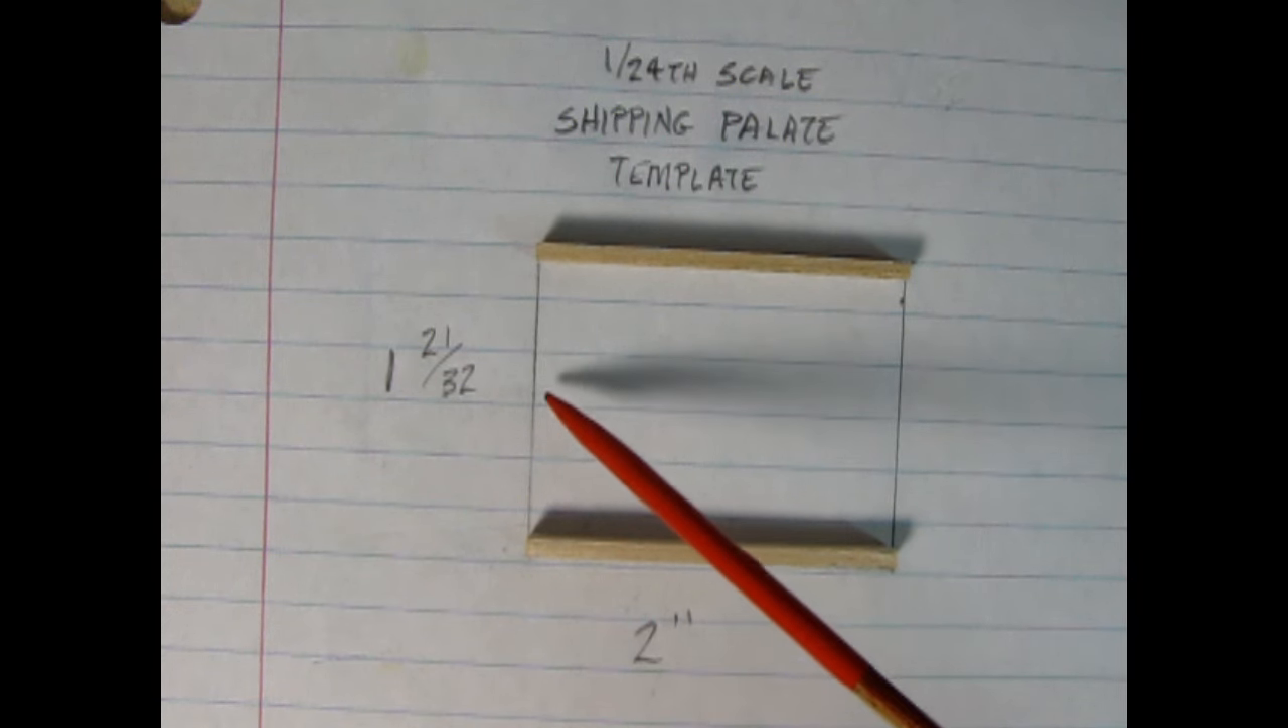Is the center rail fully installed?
No.